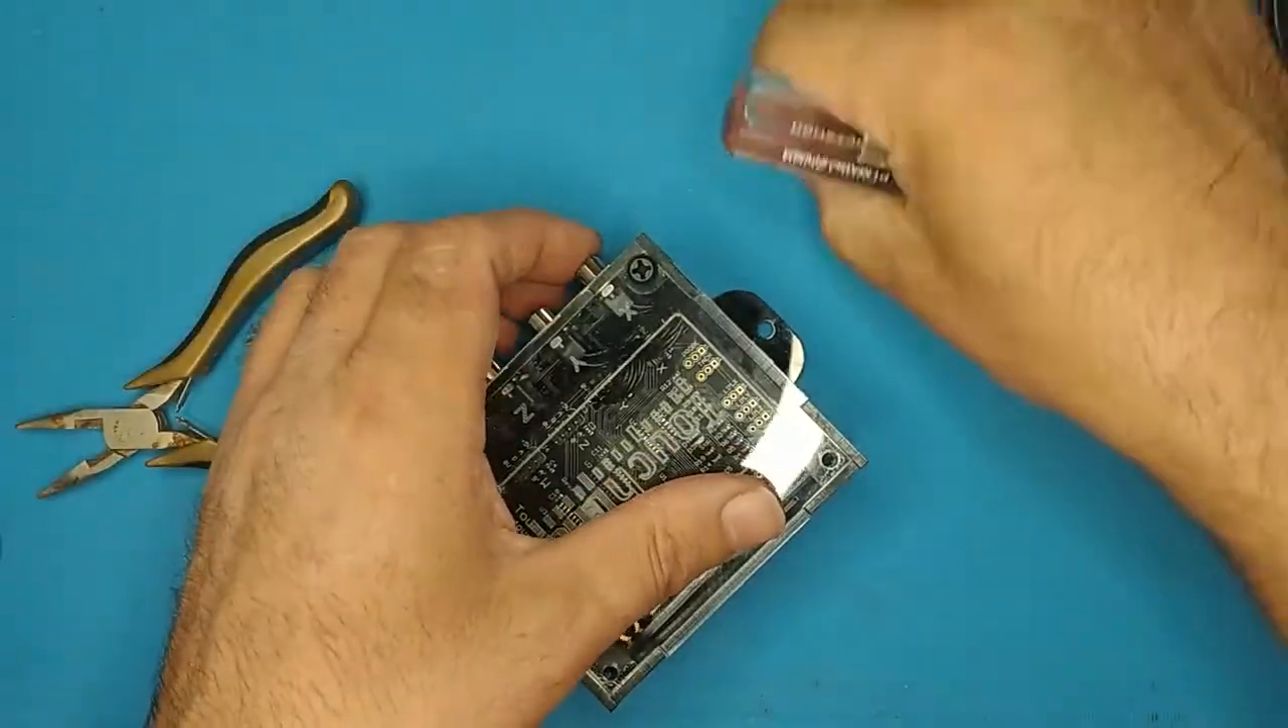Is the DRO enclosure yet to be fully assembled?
Yes.